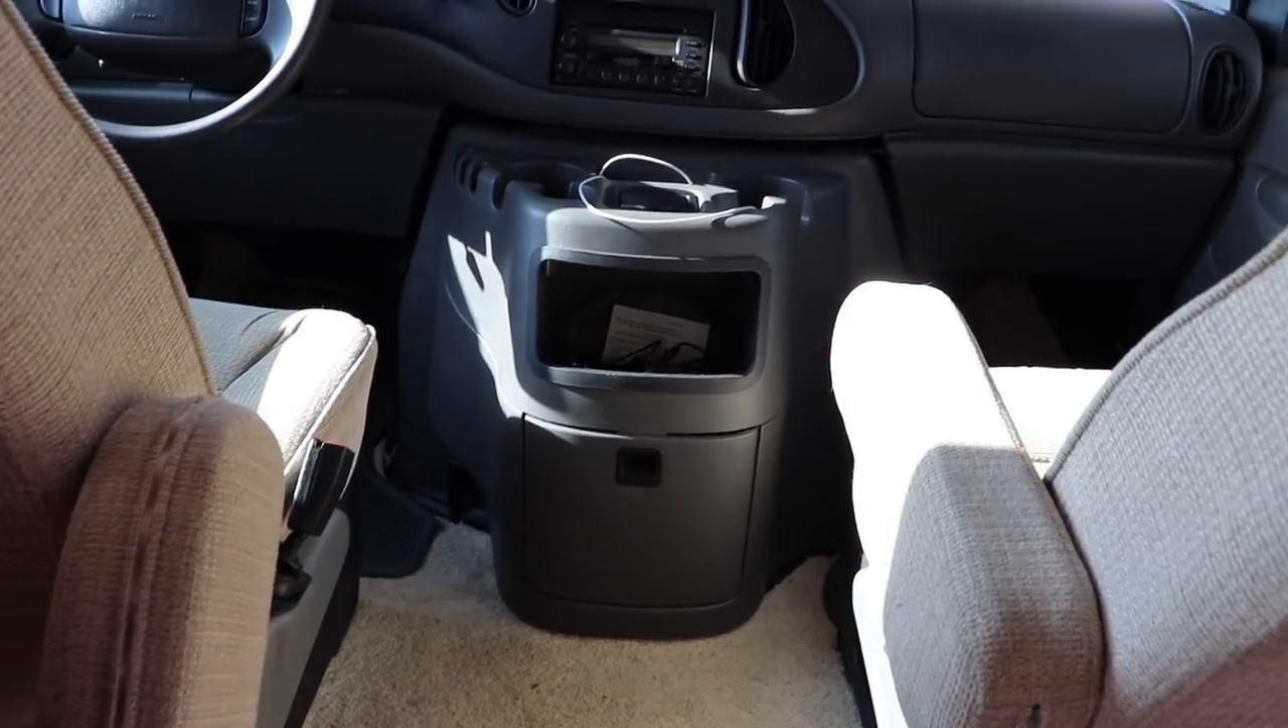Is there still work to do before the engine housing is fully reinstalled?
No.